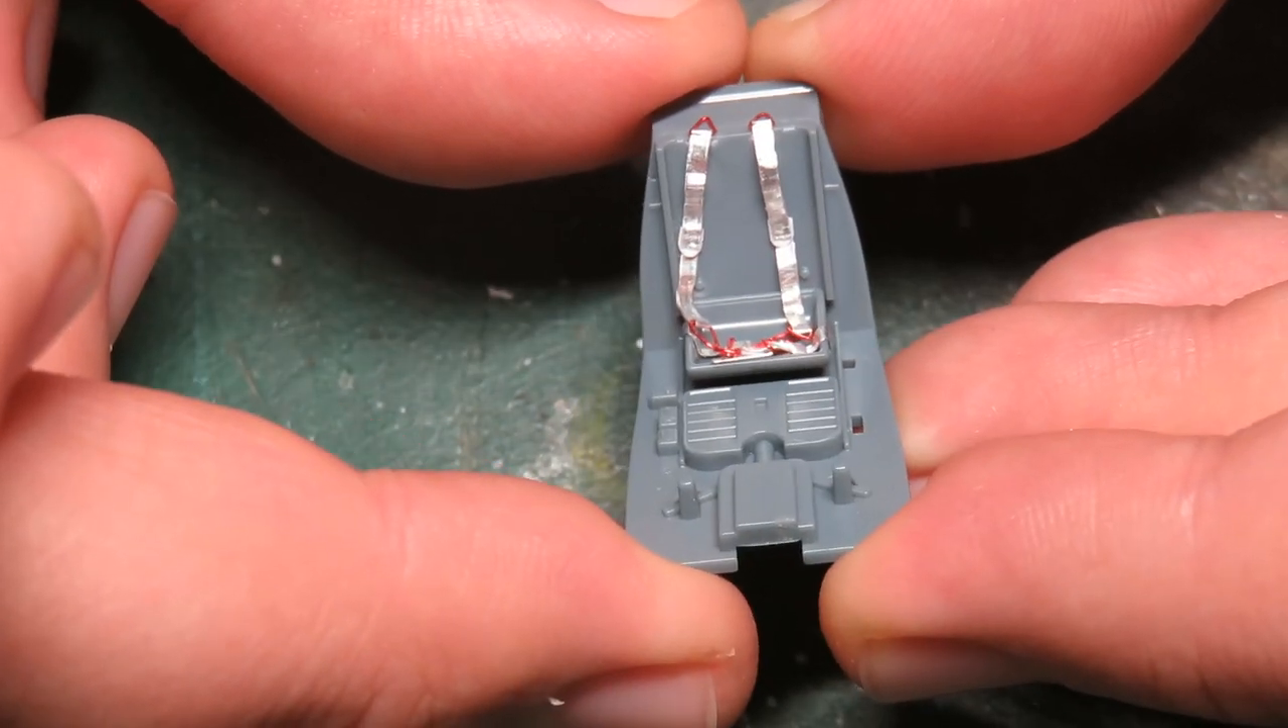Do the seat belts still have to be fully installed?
No.